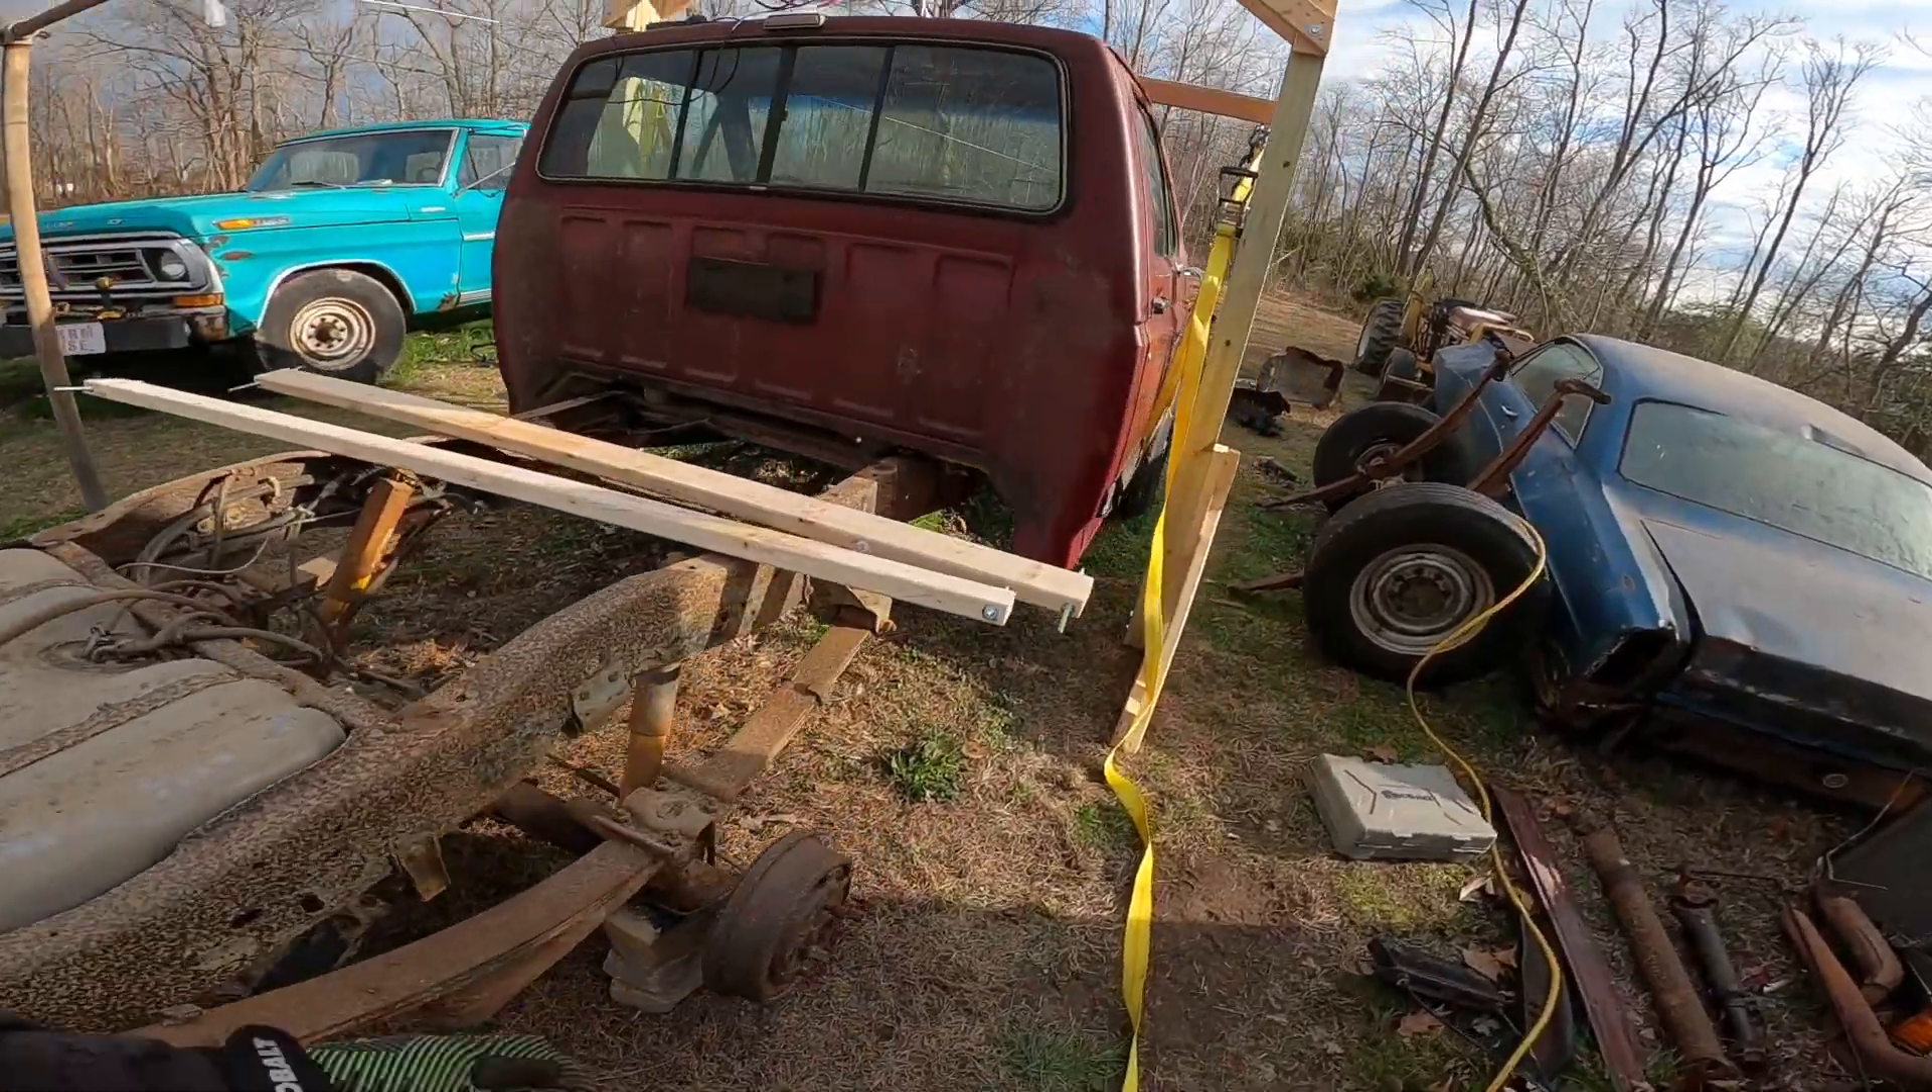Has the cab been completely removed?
No.